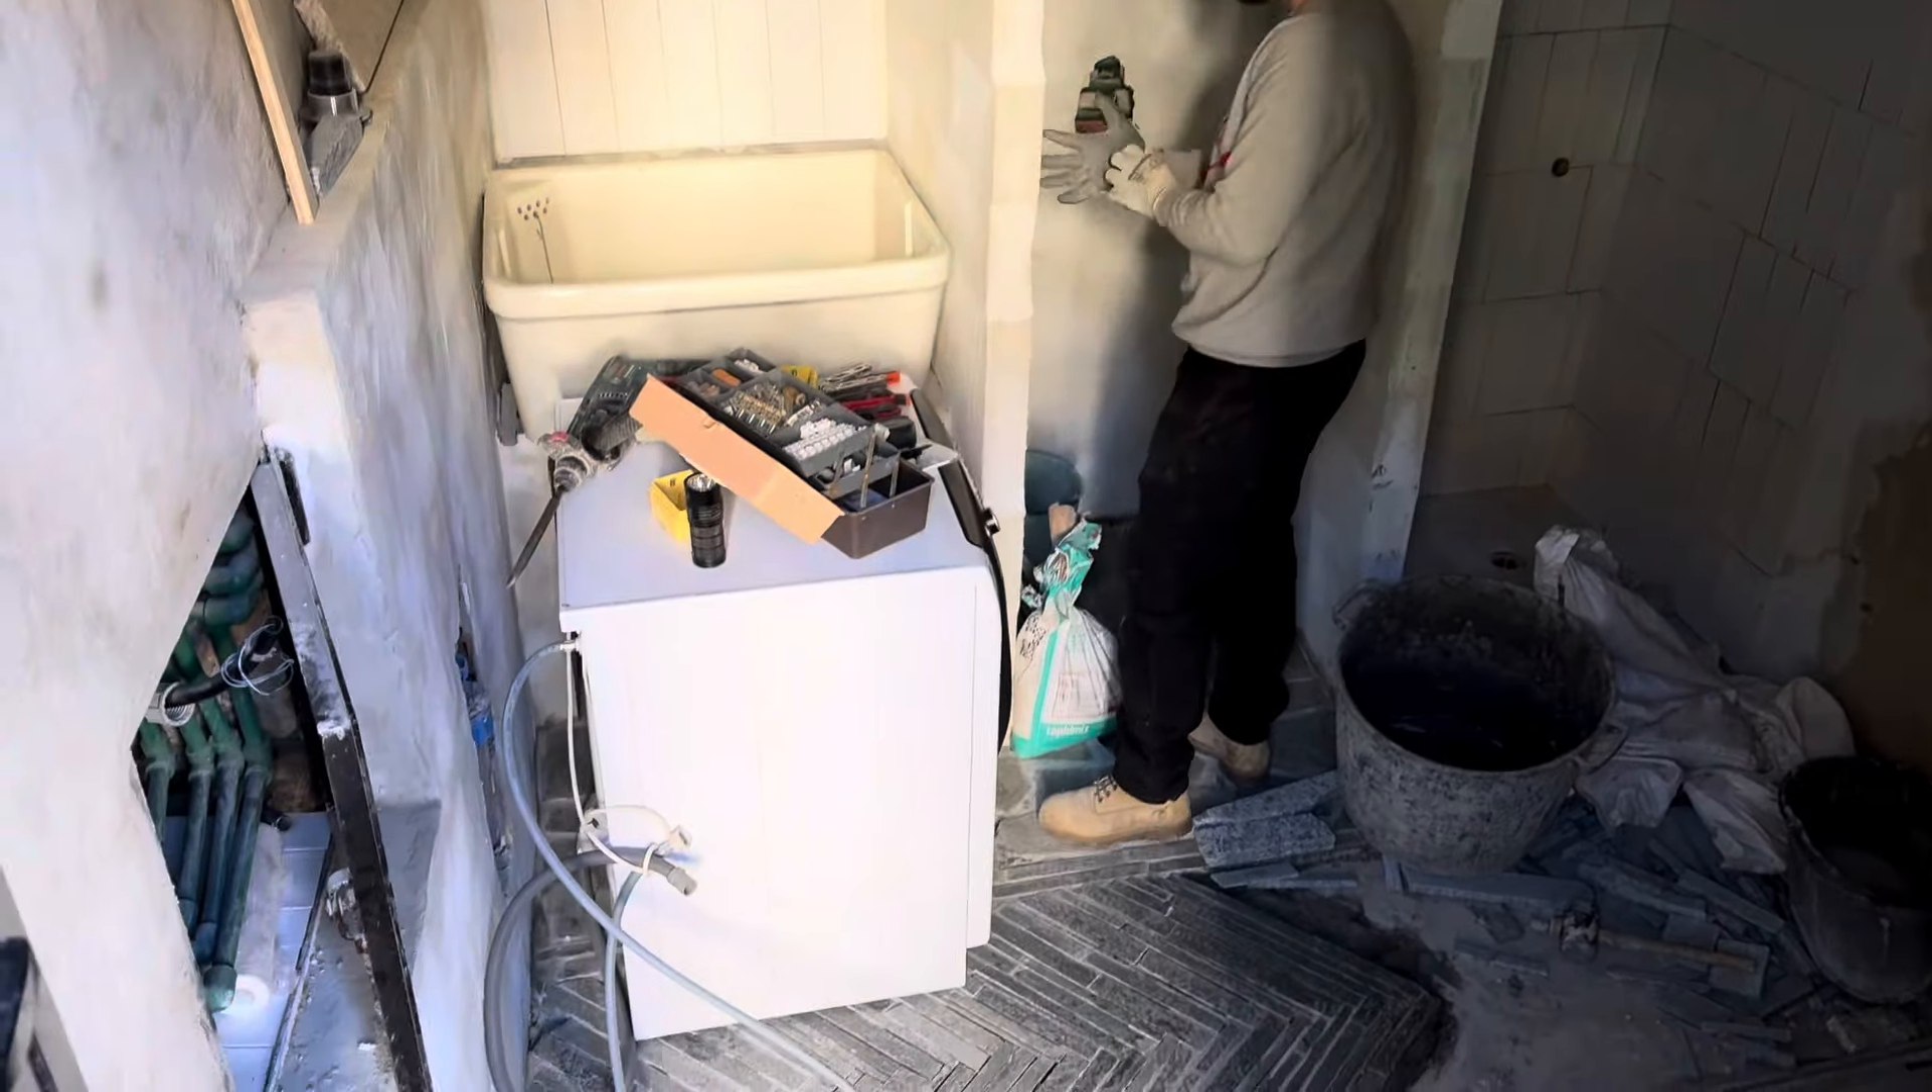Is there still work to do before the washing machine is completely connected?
Yes.